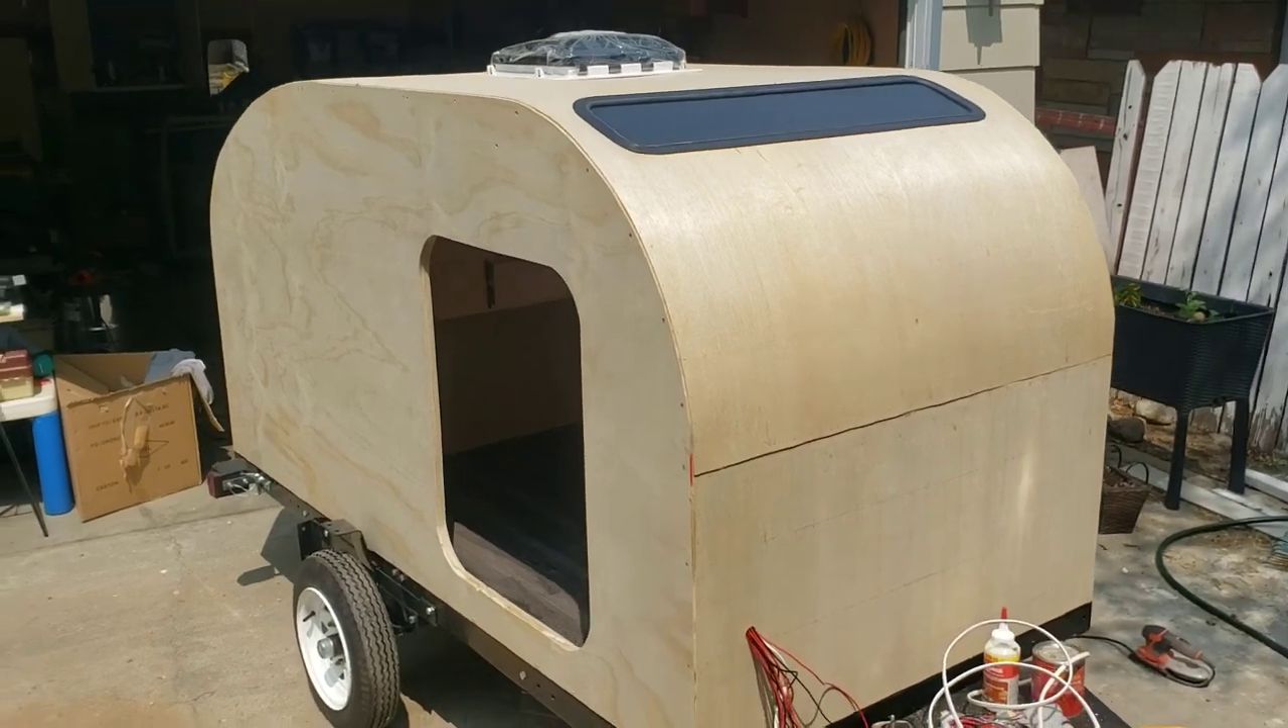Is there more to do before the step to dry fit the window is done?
No.